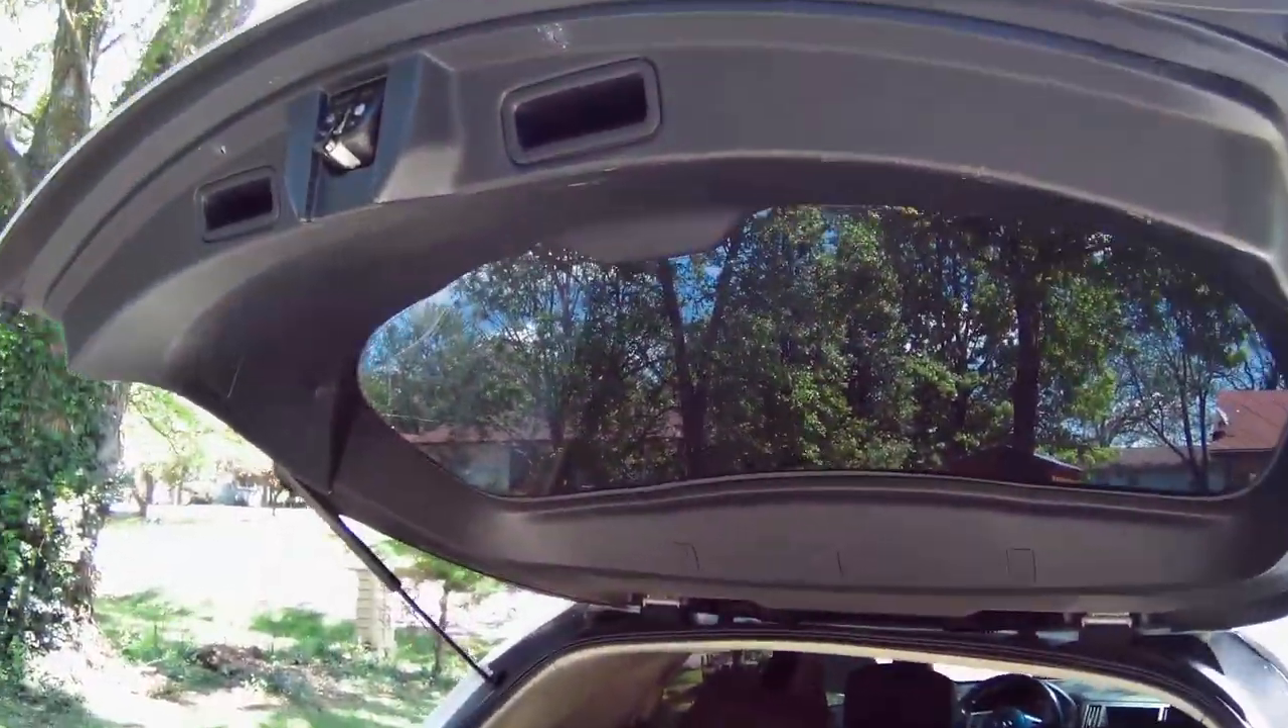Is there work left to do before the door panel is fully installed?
No.